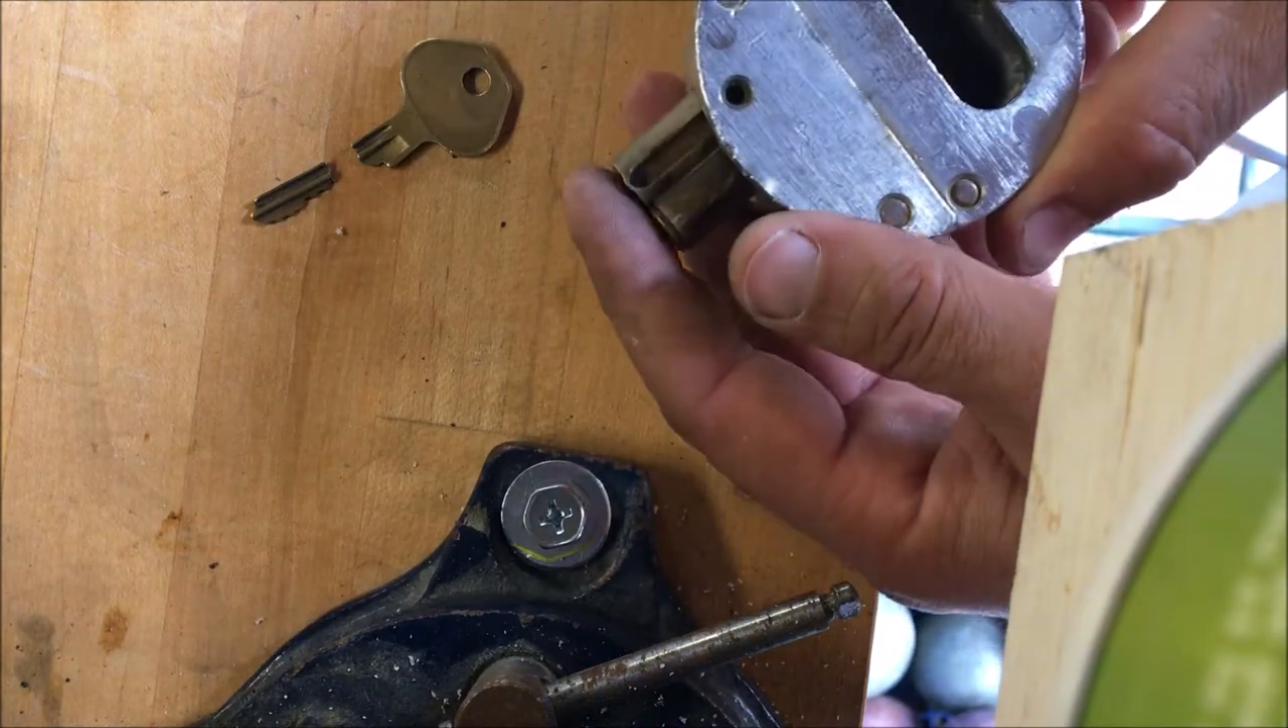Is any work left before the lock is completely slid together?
Yes.